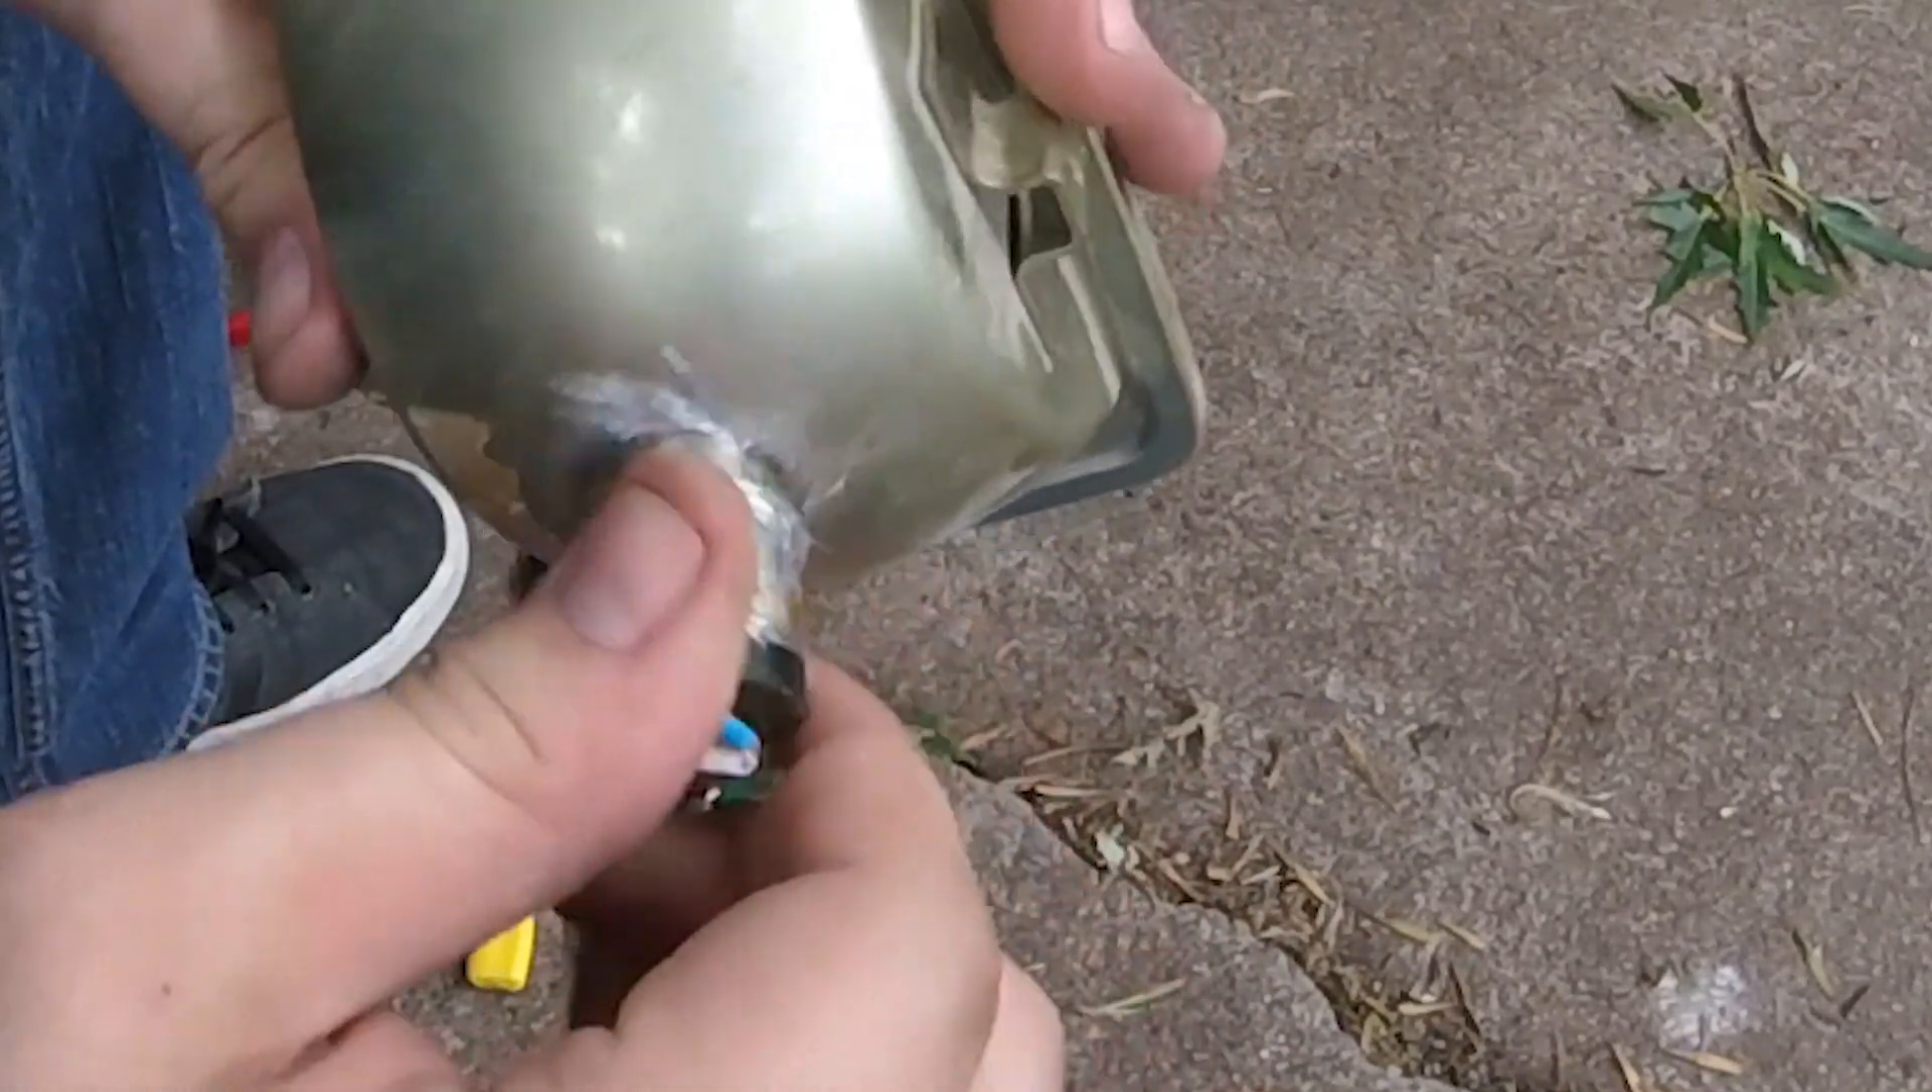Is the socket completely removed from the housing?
No.